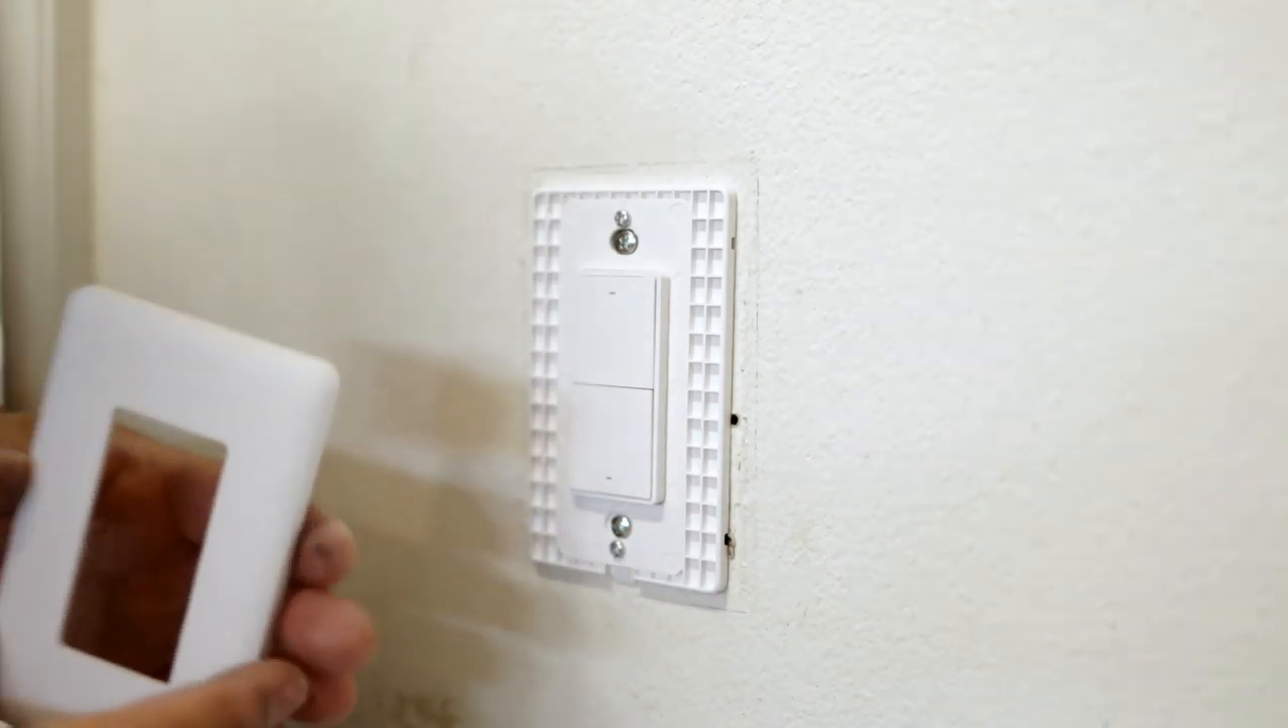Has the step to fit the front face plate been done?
No.